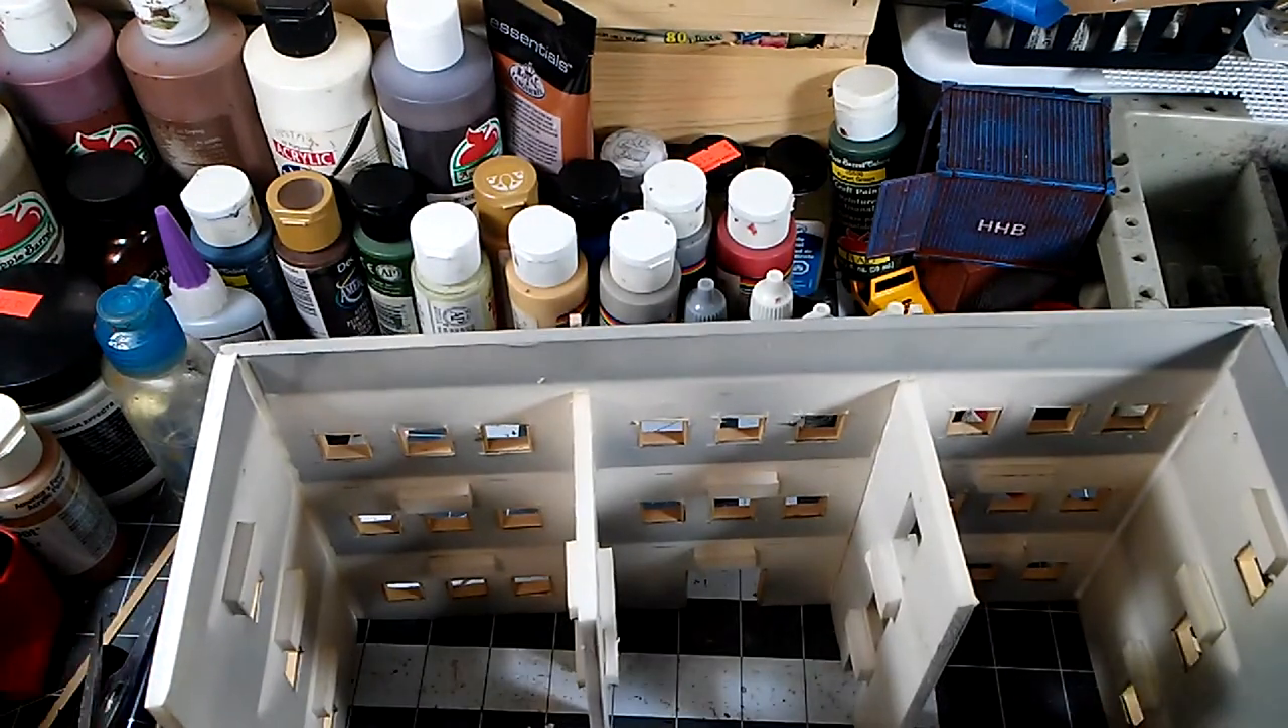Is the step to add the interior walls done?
Yes.